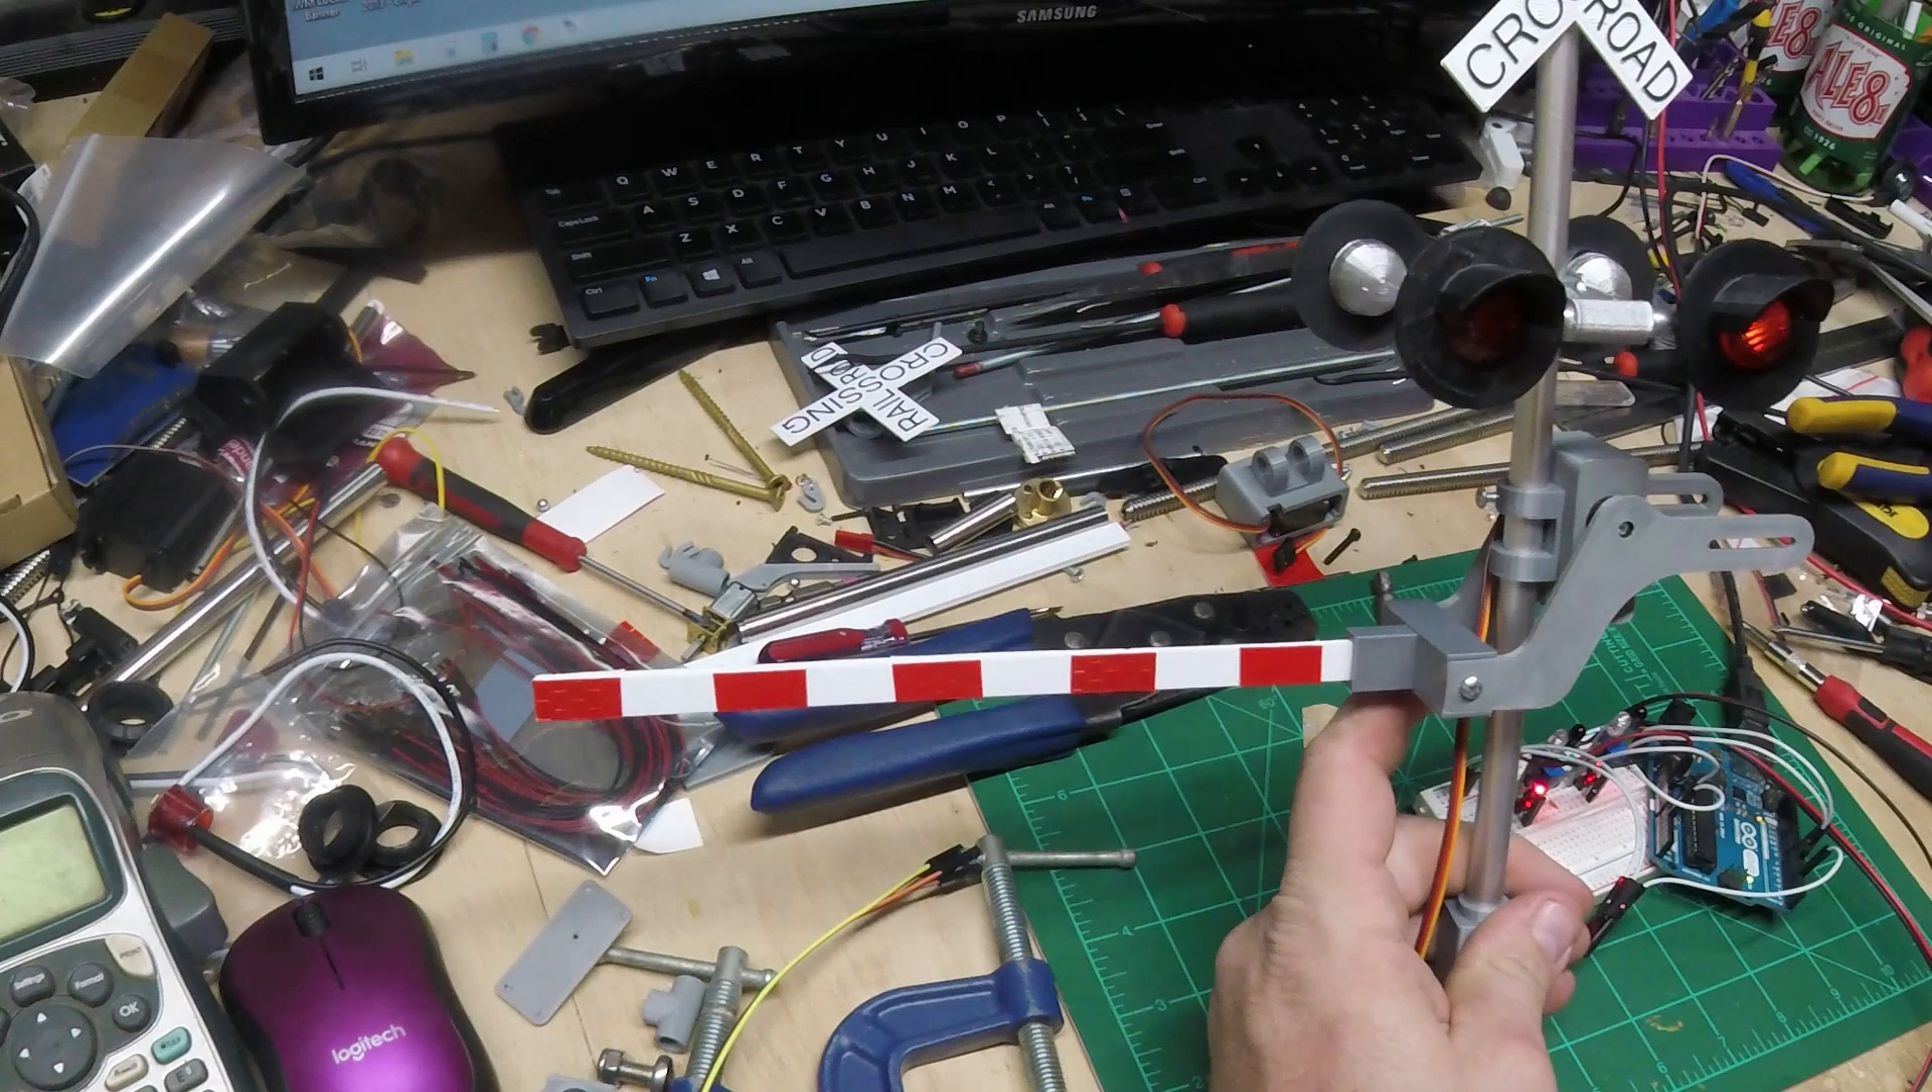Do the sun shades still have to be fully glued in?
No.